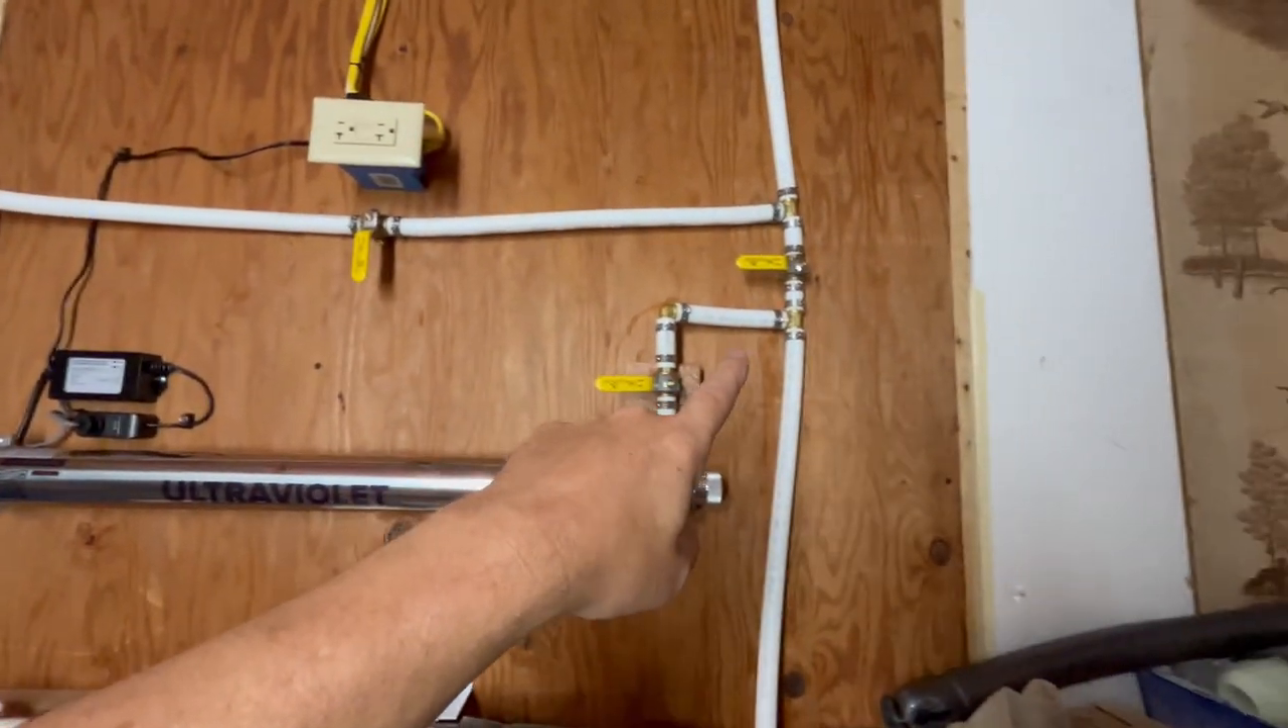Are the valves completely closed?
Yes.